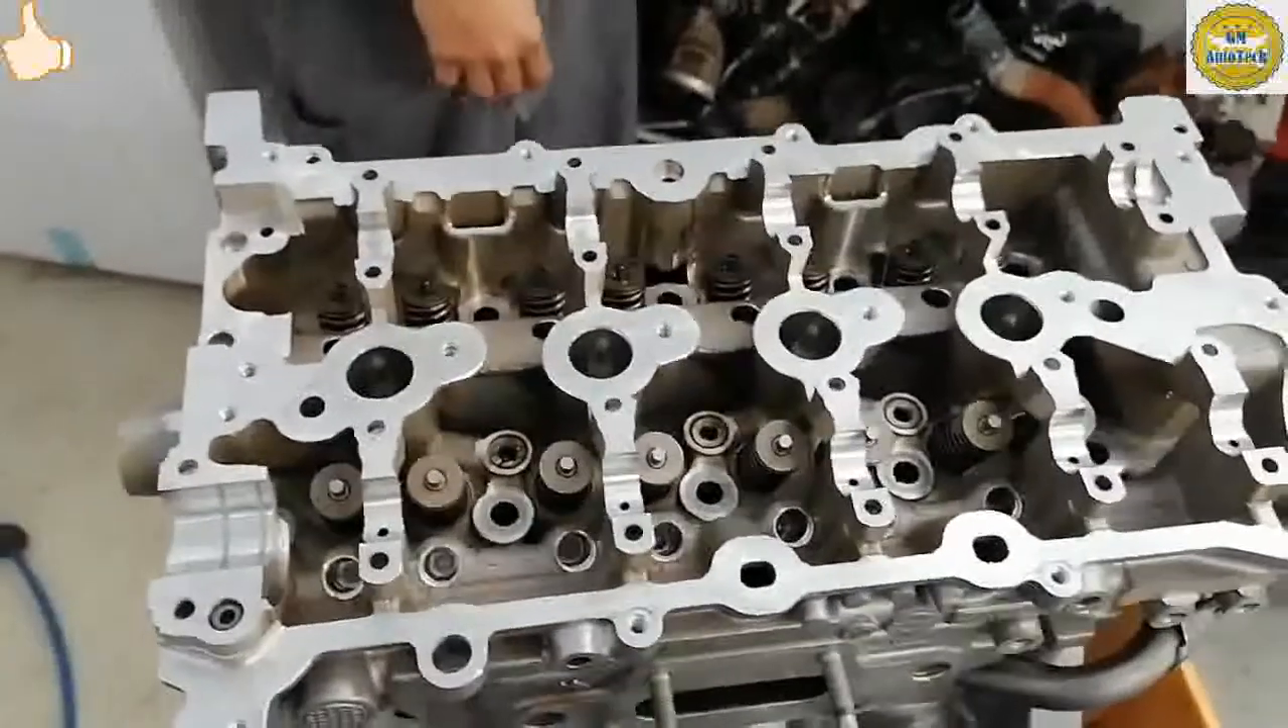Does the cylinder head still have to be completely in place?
No.